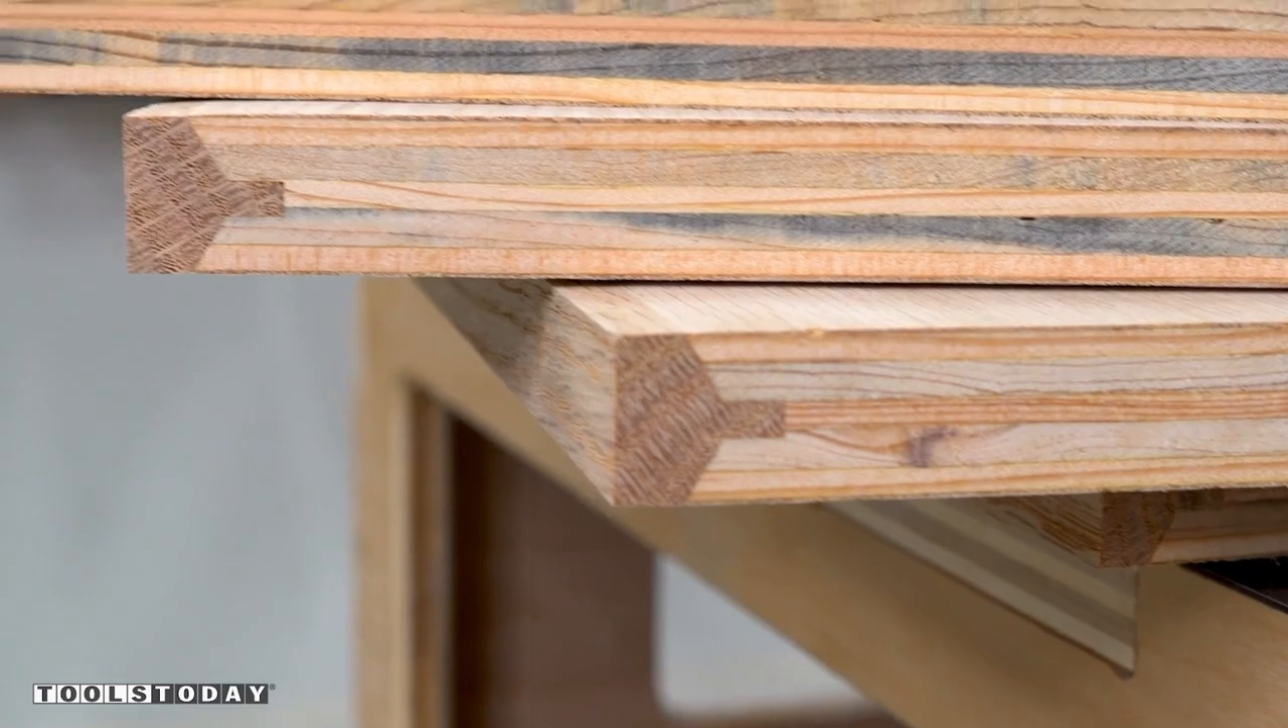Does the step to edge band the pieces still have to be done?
No.